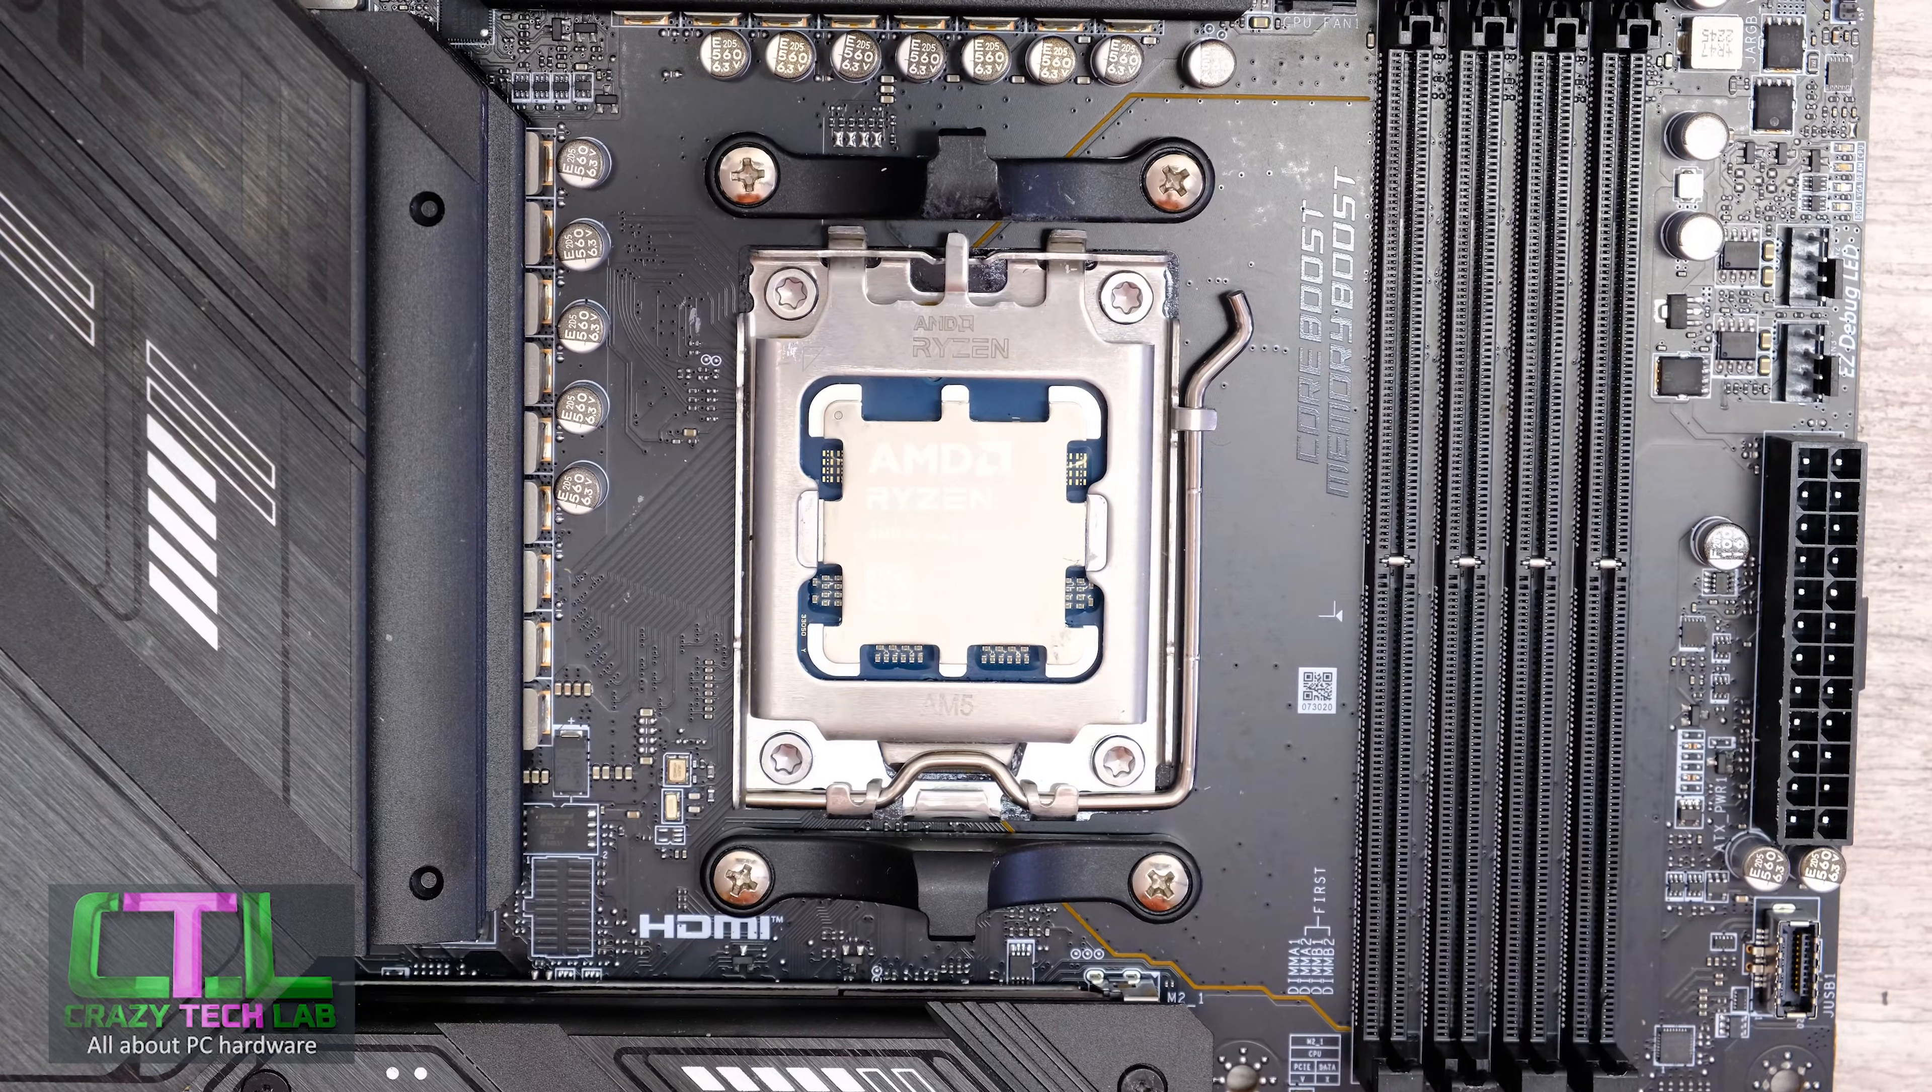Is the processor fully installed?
Yes.